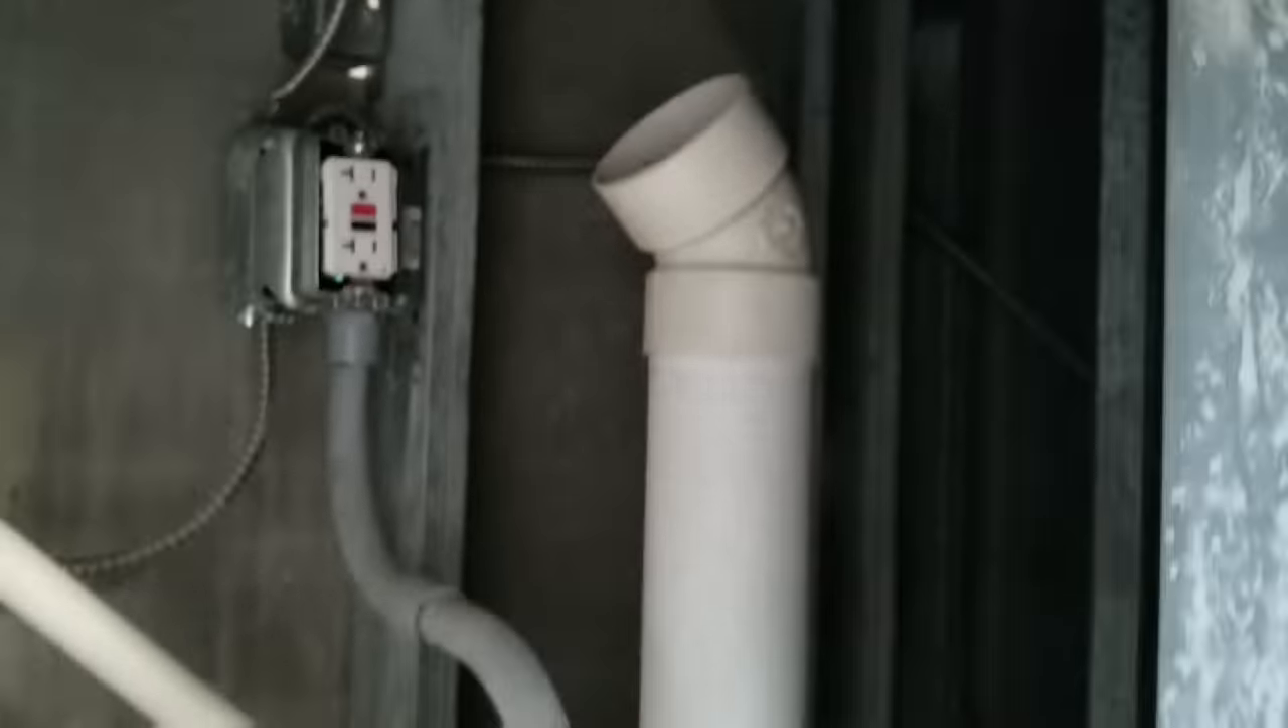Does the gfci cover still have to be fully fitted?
Yes.